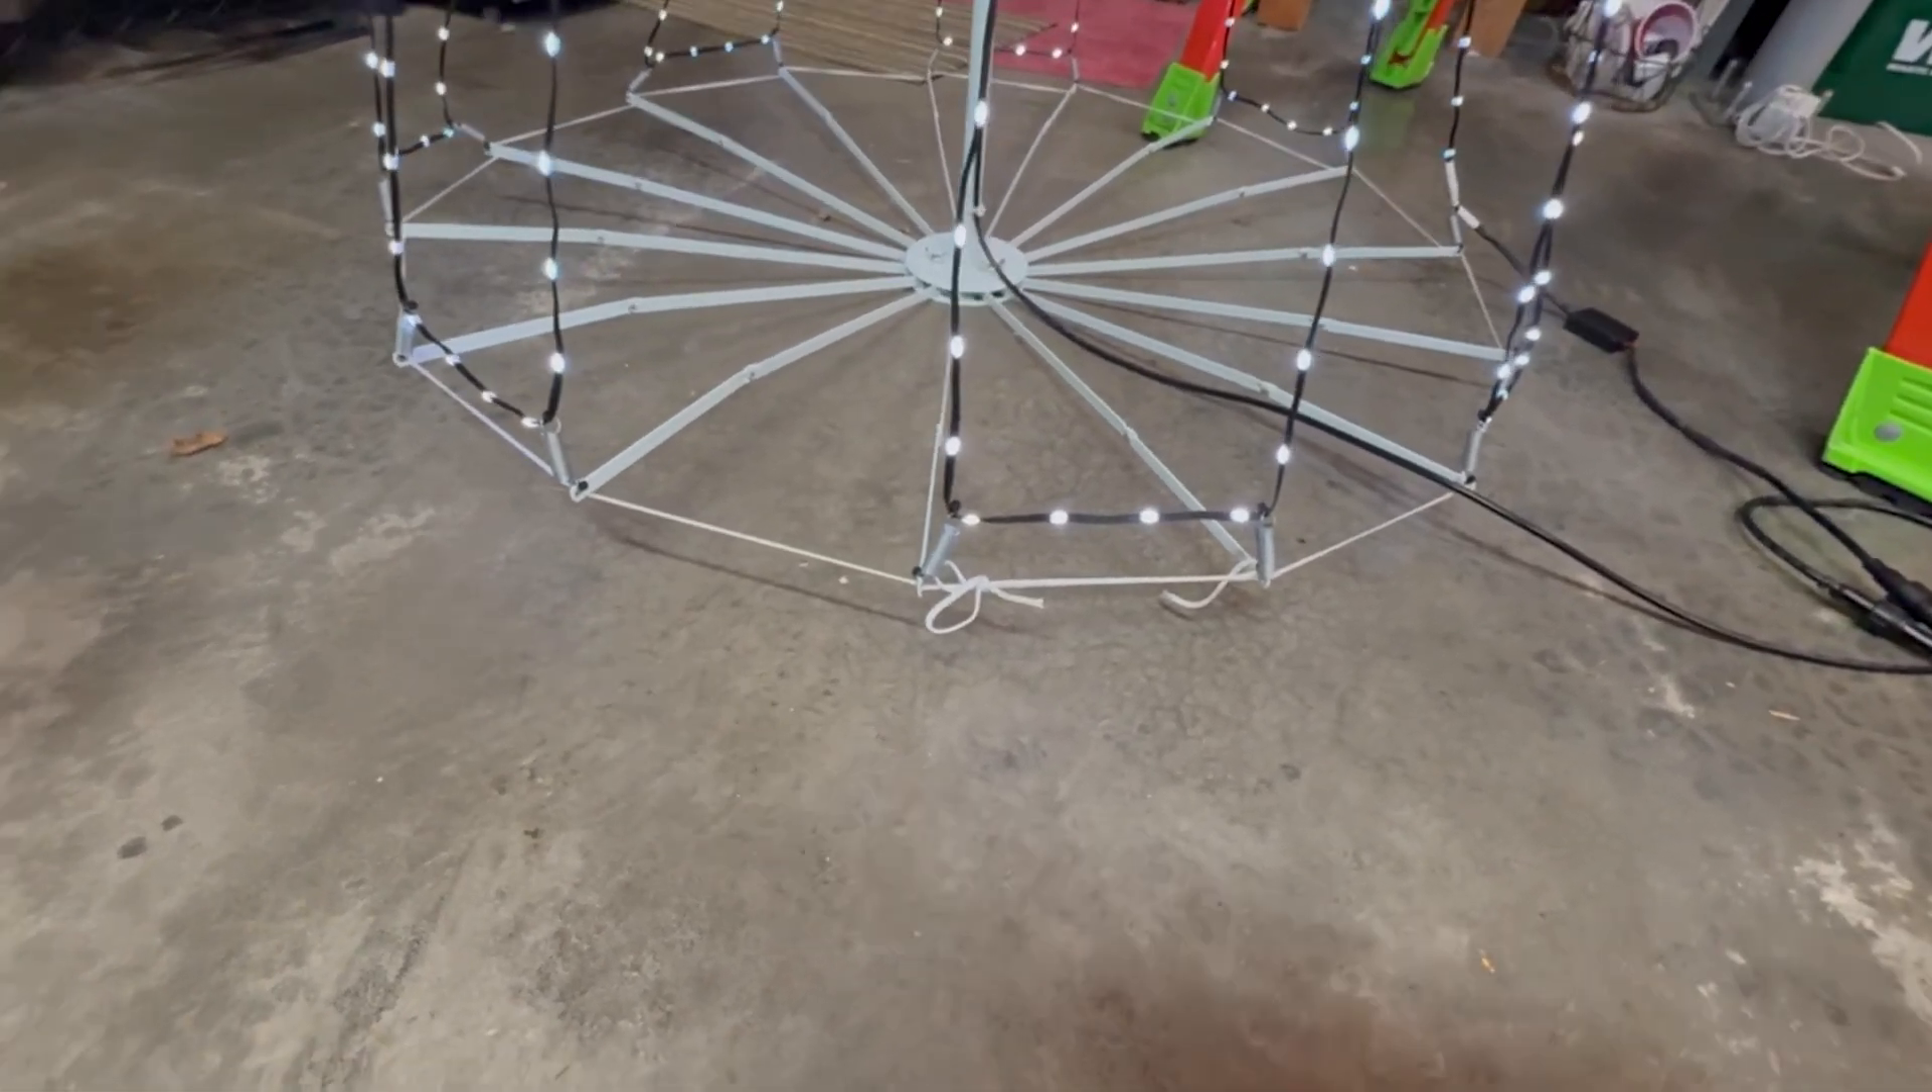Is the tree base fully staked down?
No.